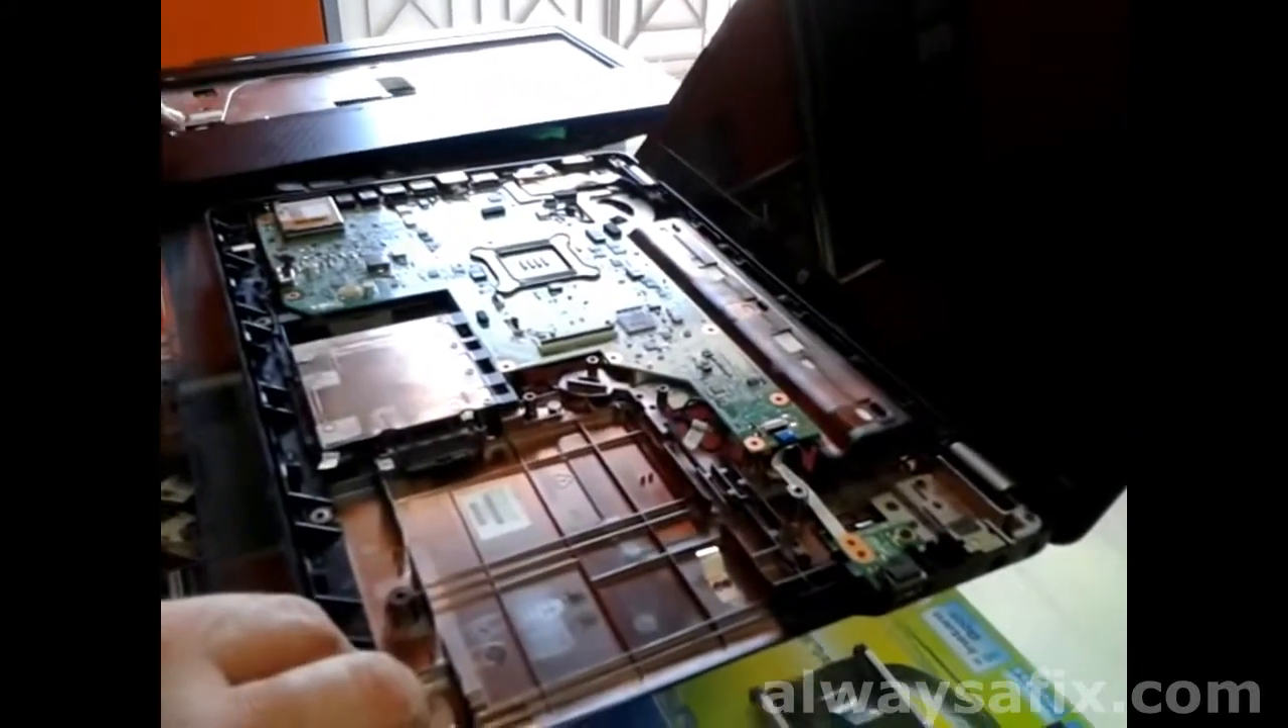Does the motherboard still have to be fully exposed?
No.